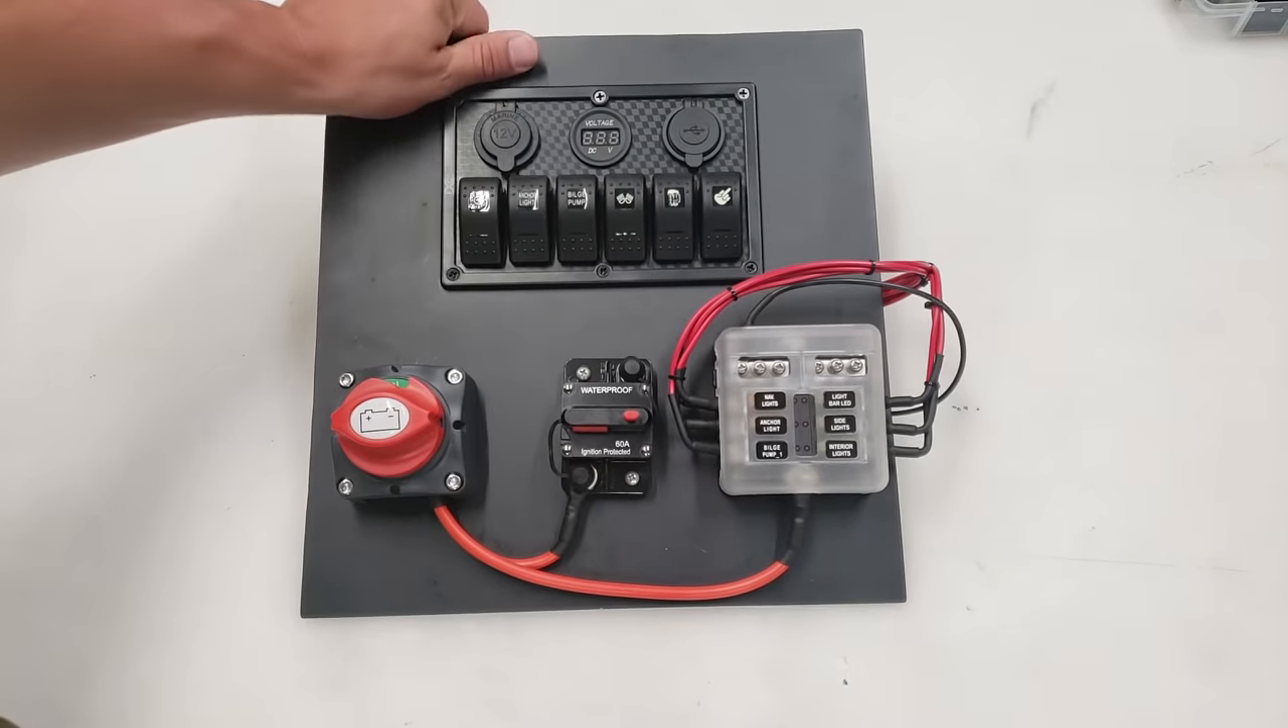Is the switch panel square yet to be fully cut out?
No.